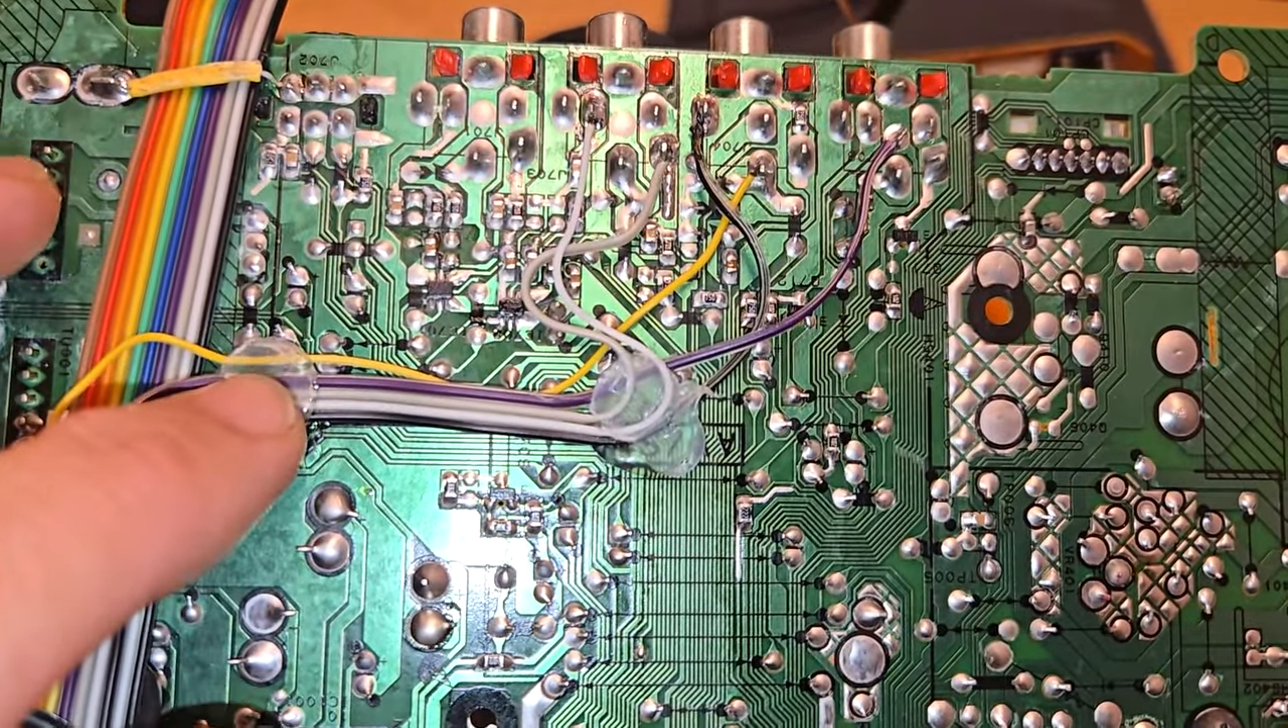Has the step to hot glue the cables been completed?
Yes.